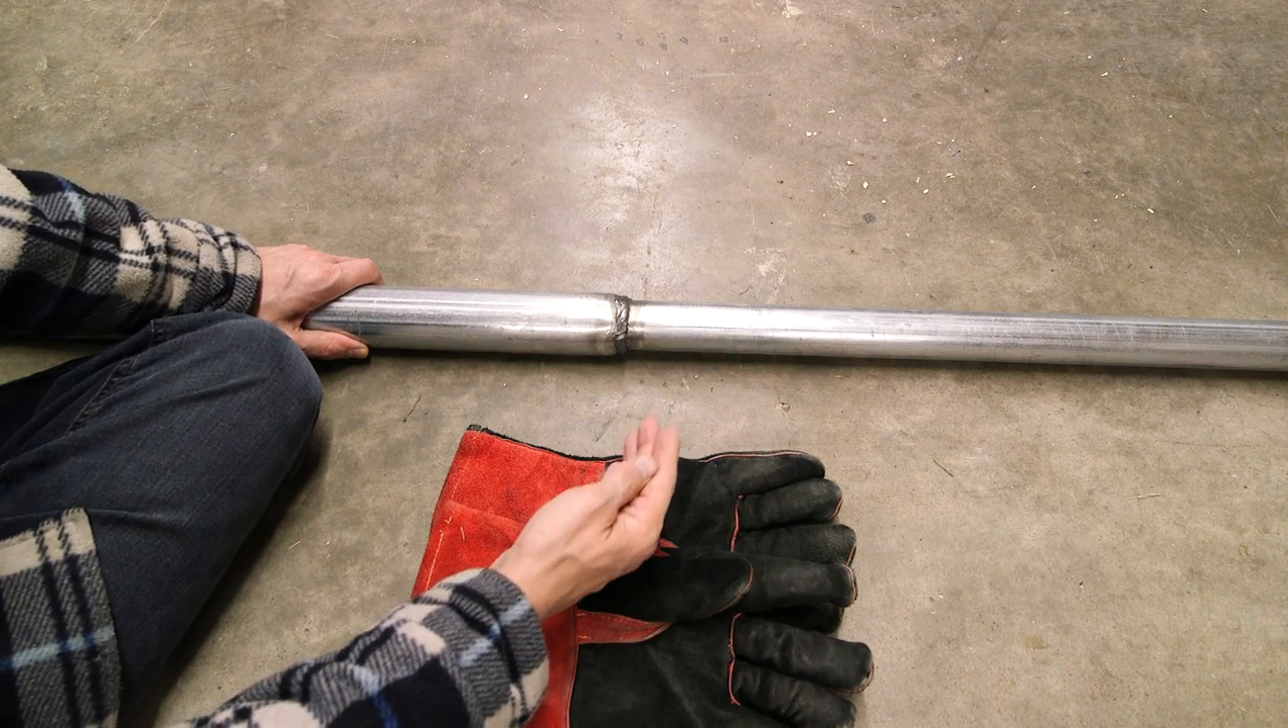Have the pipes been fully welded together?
Yes.